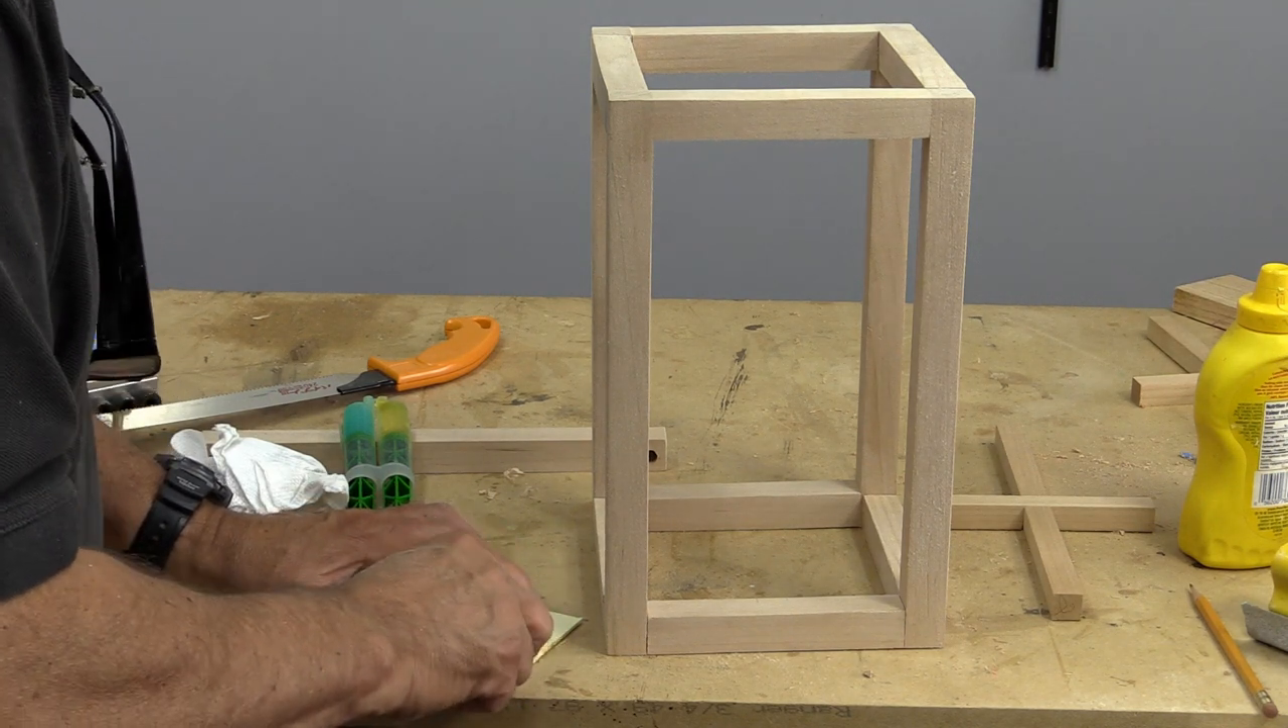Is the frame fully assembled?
Yes.